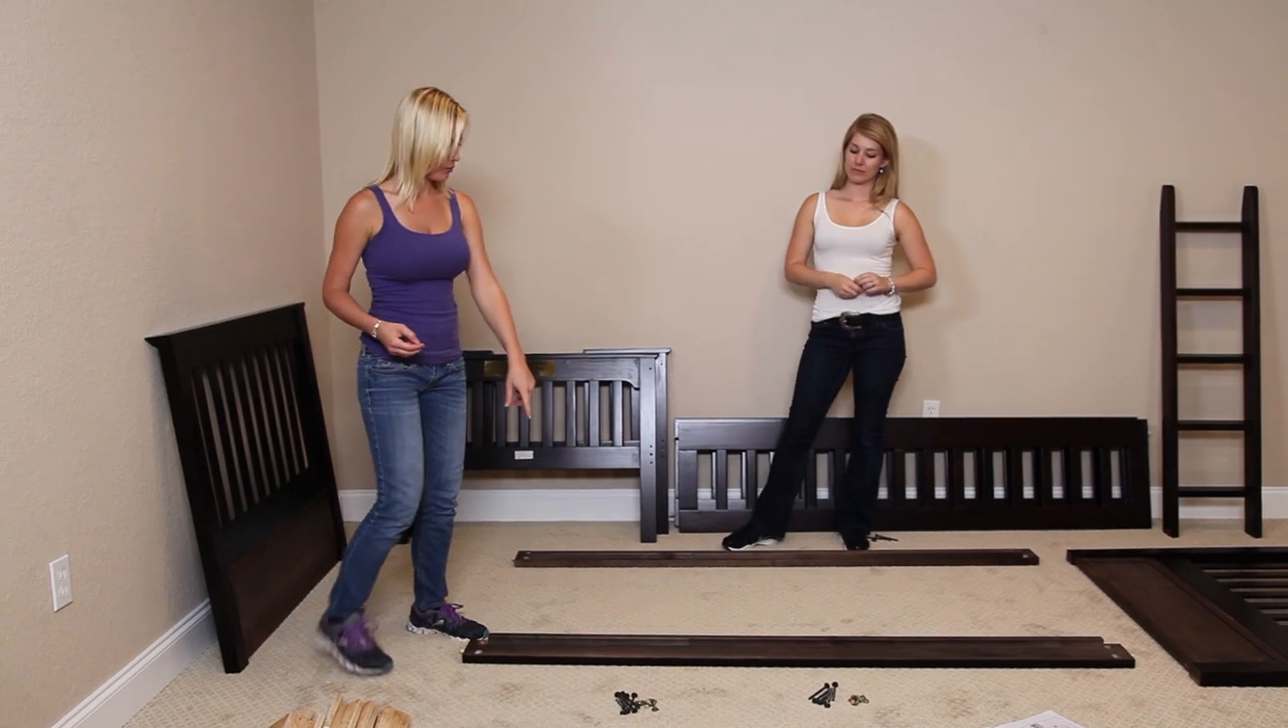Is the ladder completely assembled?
Yes.